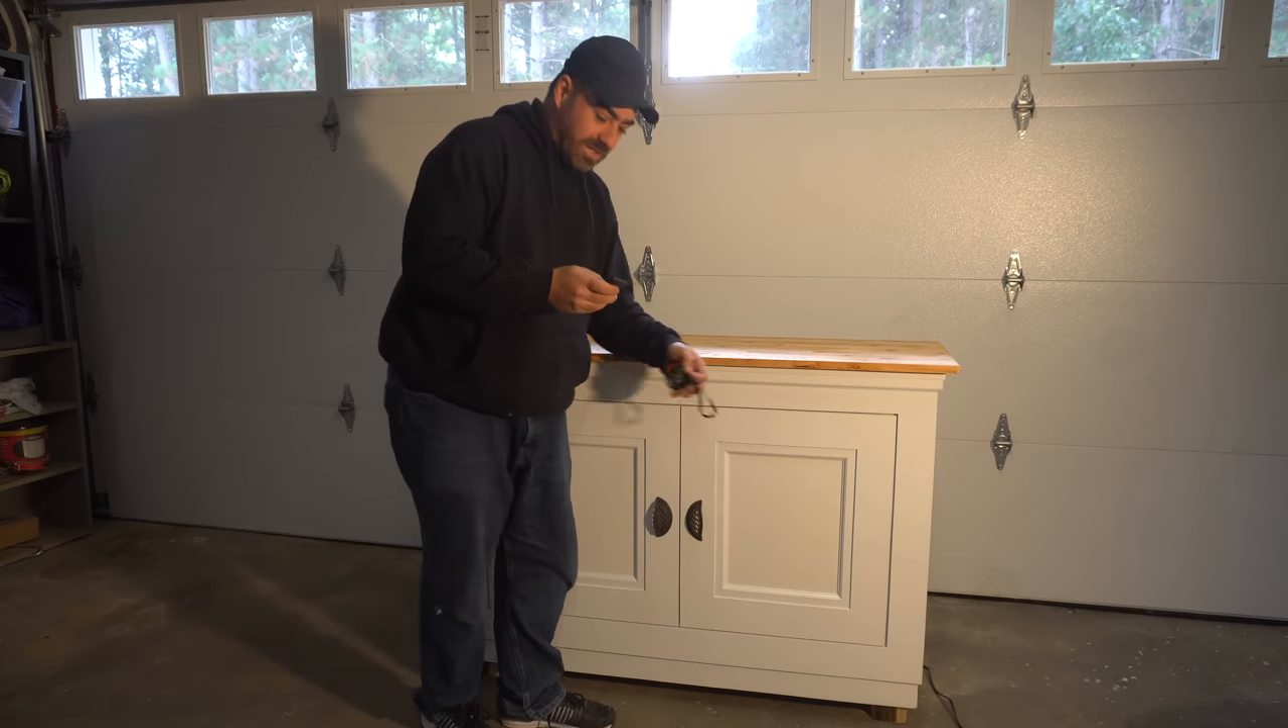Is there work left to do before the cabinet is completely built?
No.